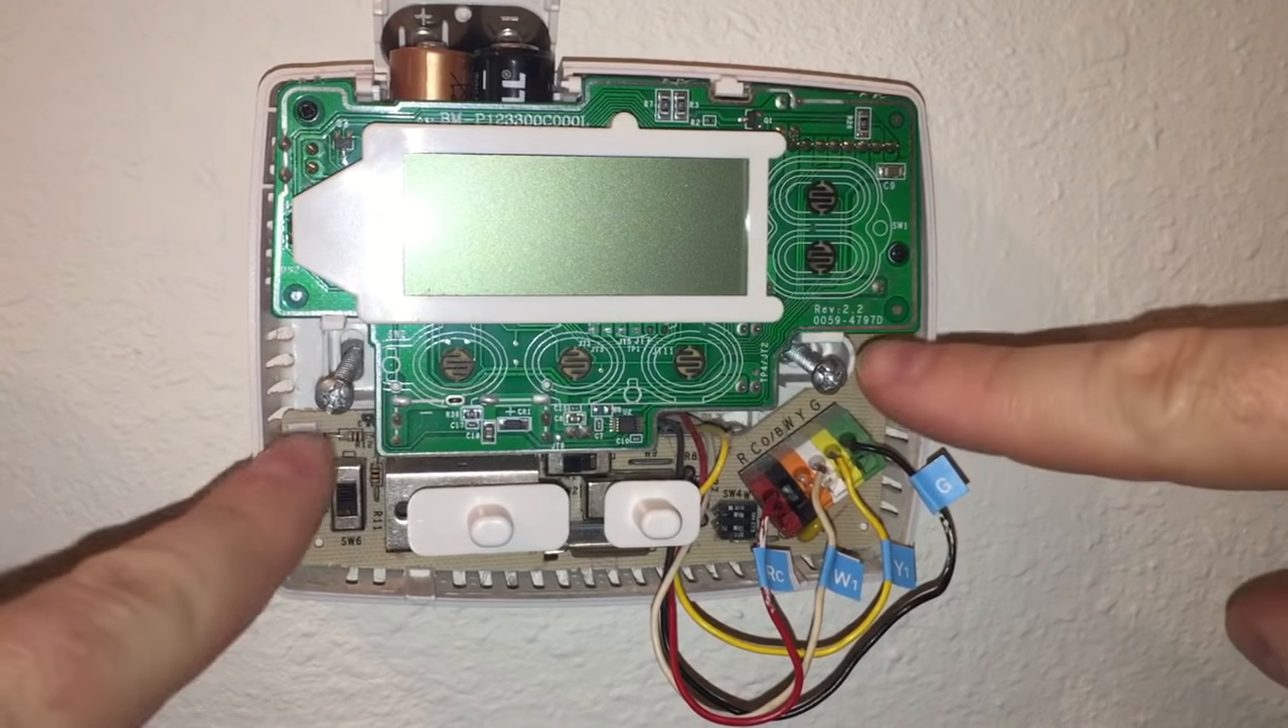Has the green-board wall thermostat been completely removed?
No.